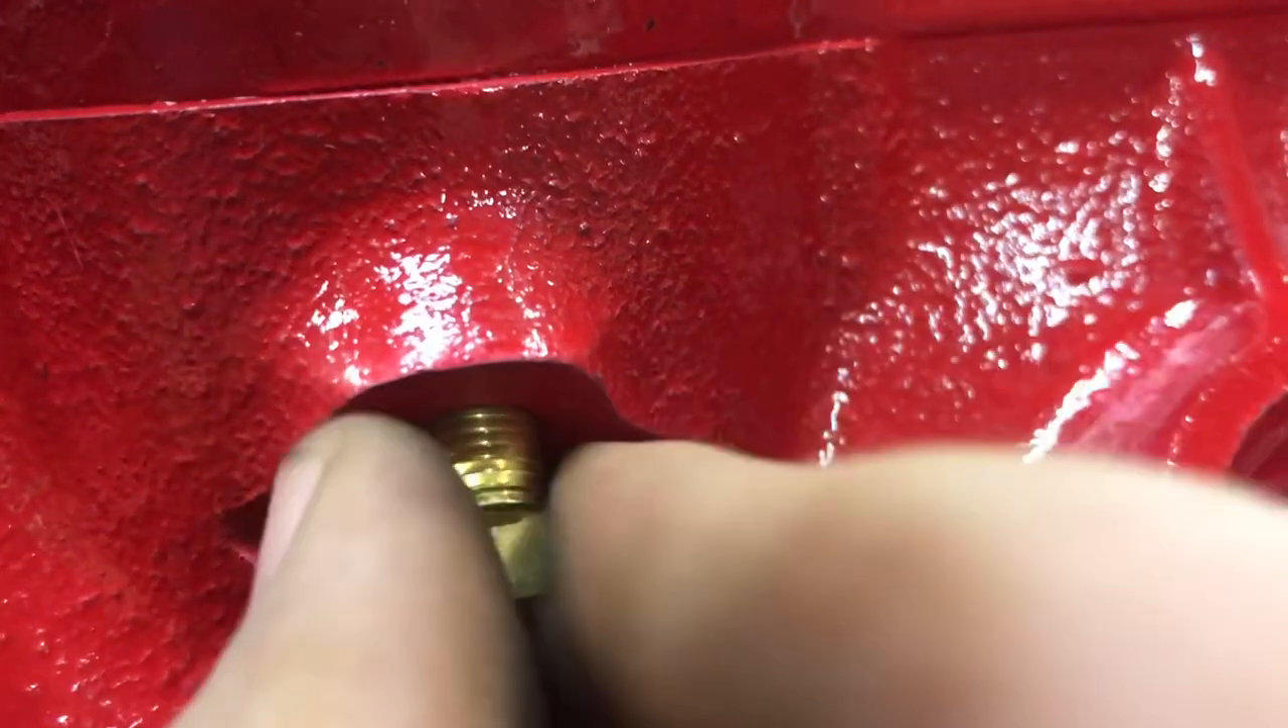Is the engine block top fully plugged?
No.